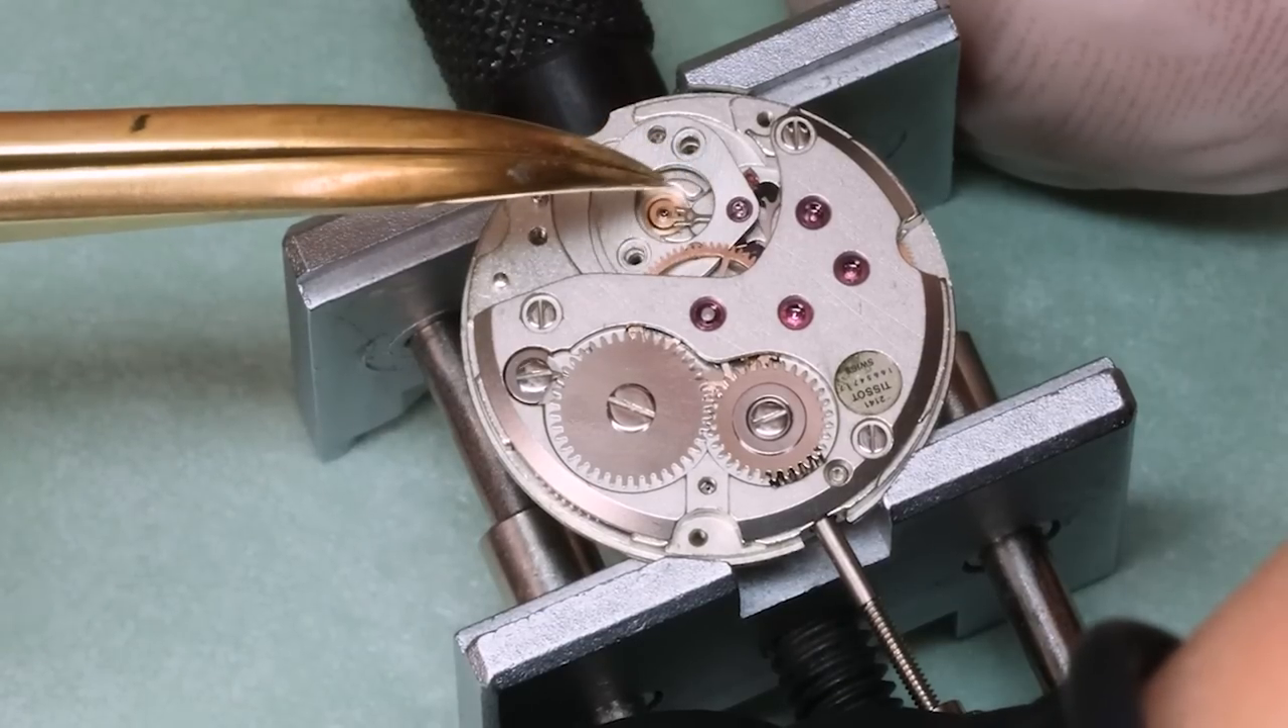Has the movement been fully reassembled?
No.